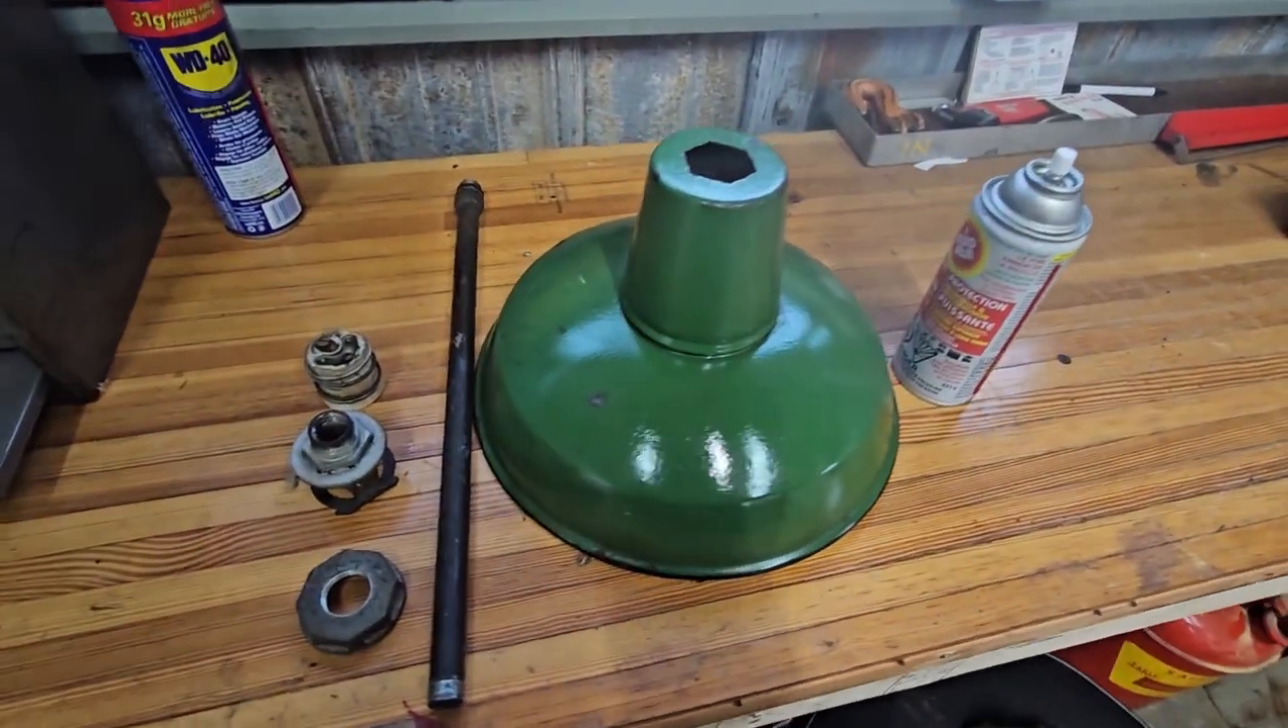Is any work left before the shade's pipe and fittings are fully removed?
No.